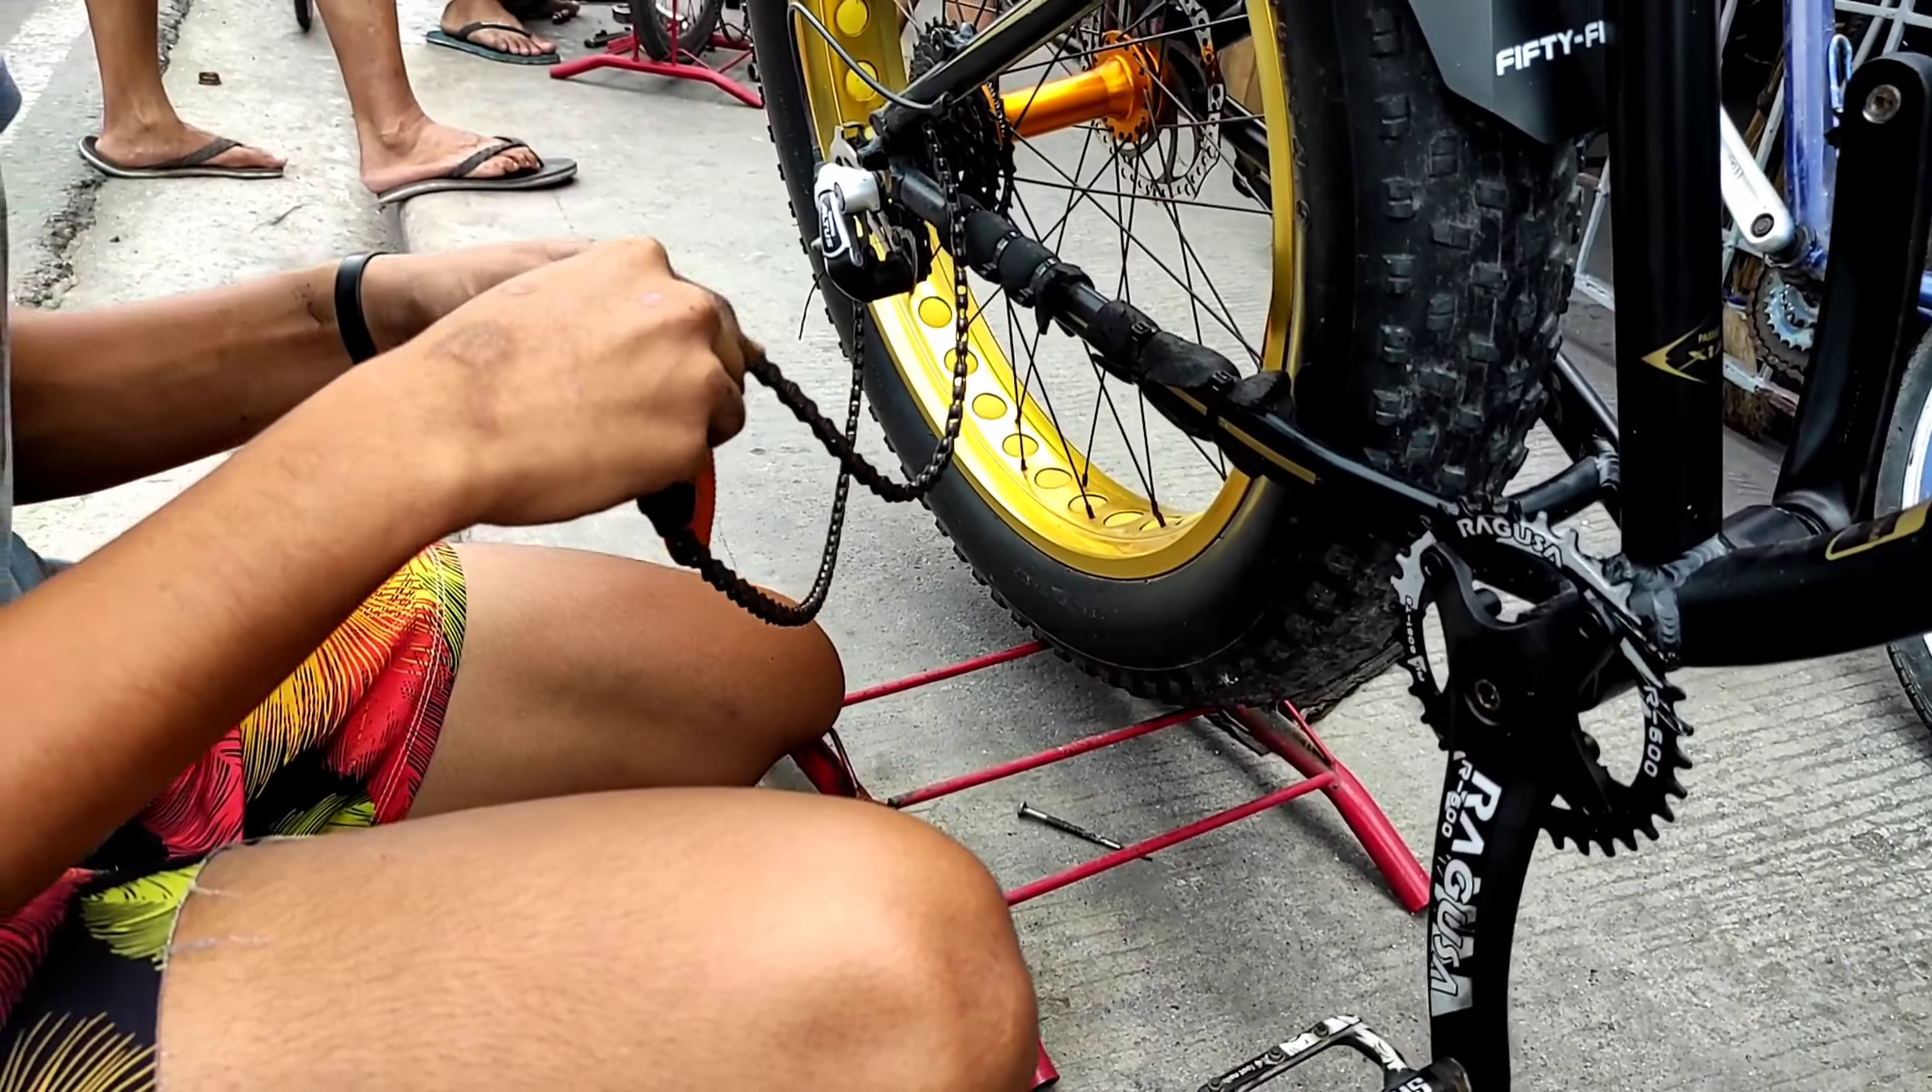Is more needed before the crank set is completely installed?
No.